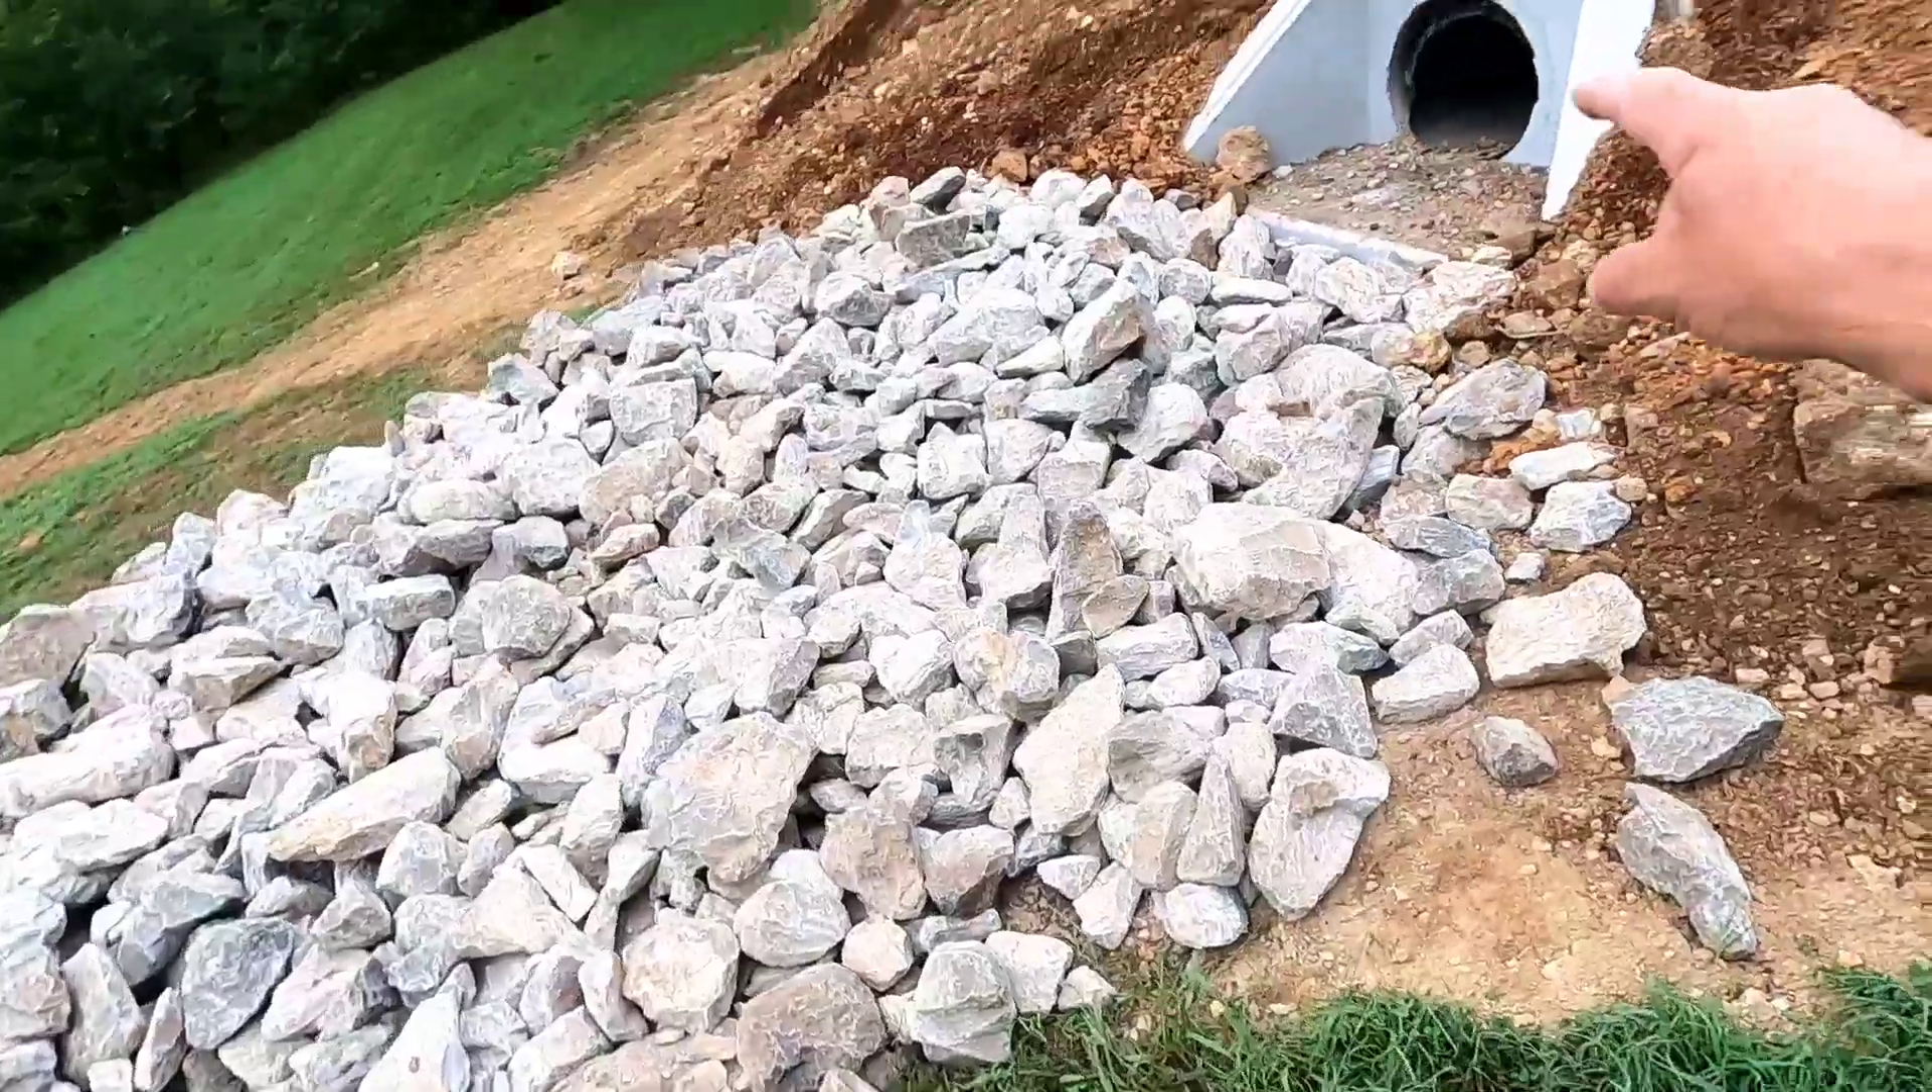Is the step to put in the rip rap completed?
Yes.